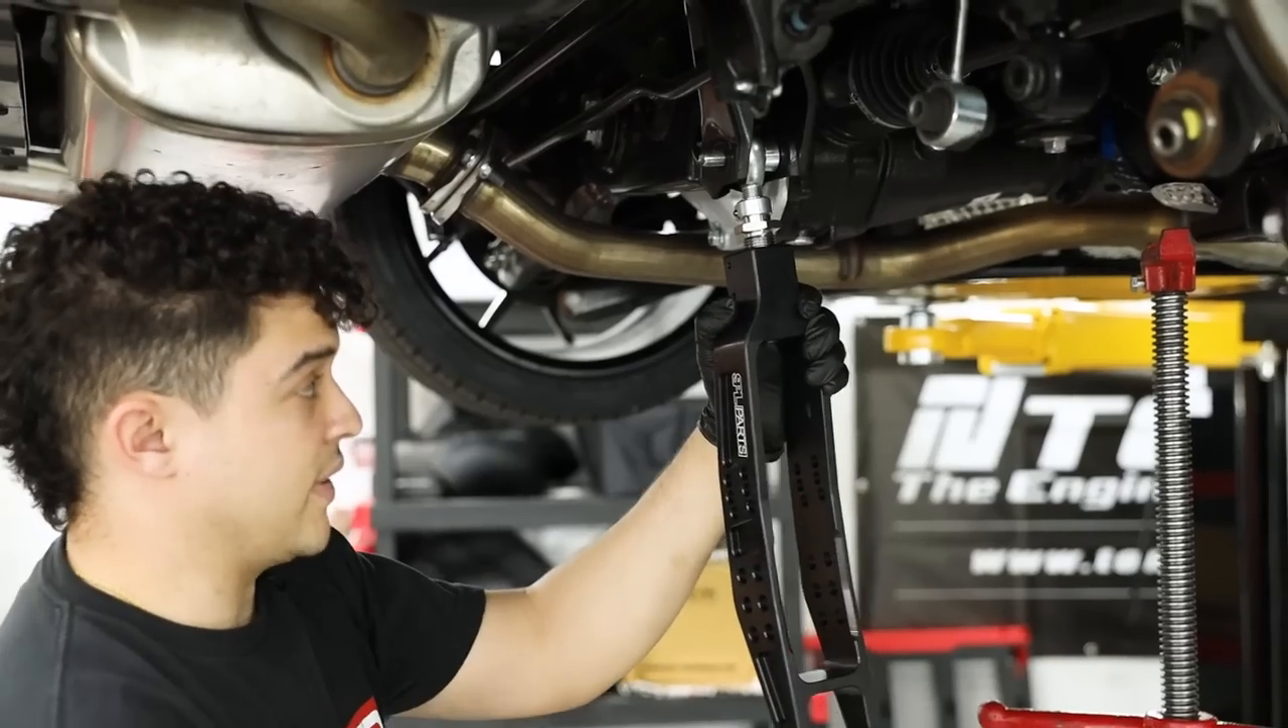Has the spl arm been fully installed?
No.